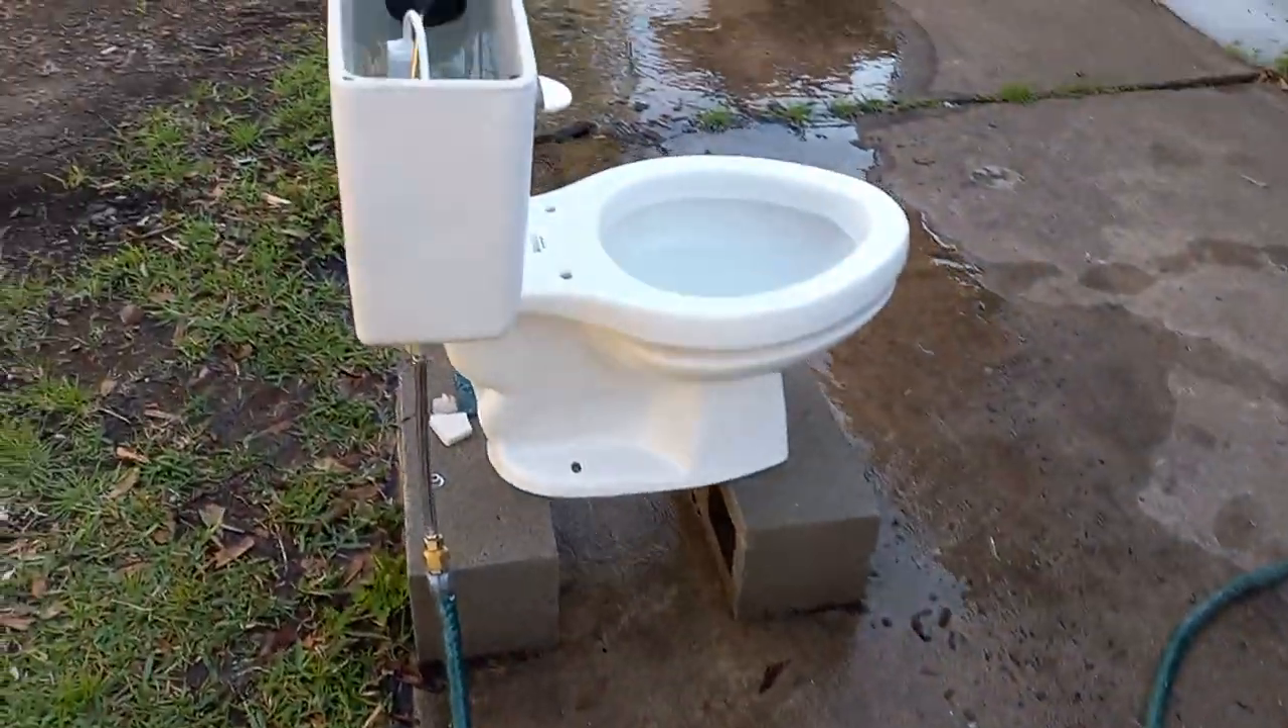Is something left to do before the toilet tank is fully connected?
No.